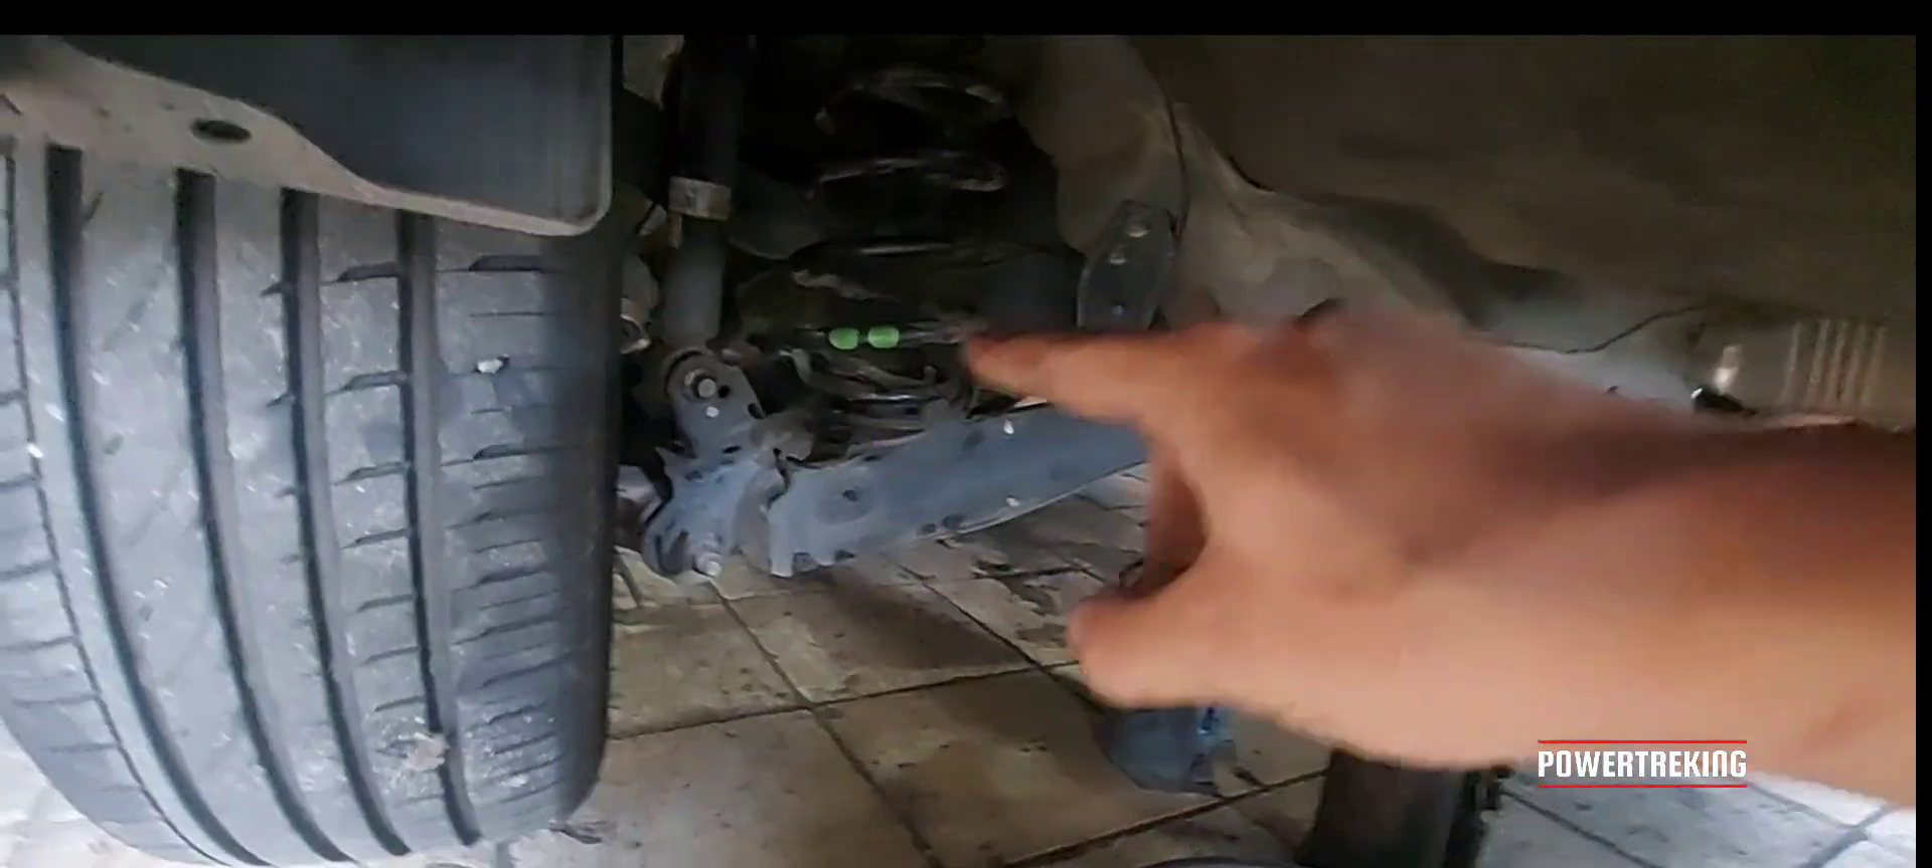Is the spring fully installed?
Yes.